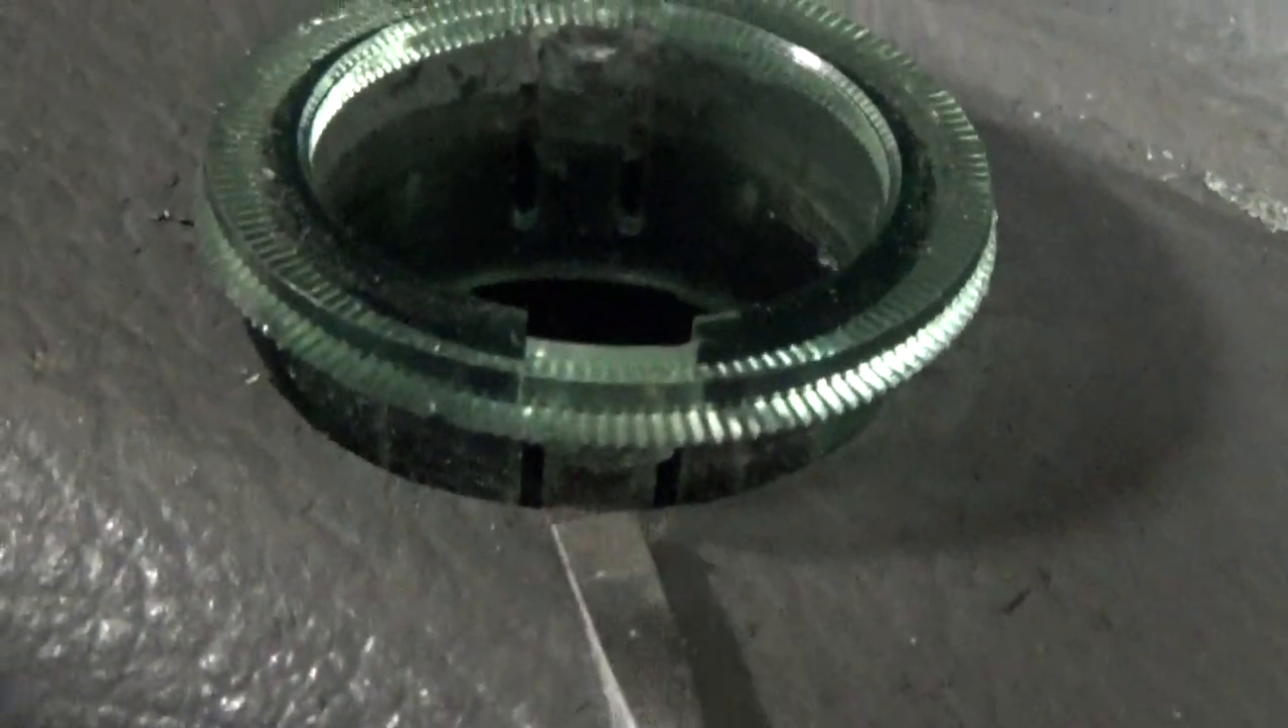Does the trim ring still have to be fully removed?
Yes.